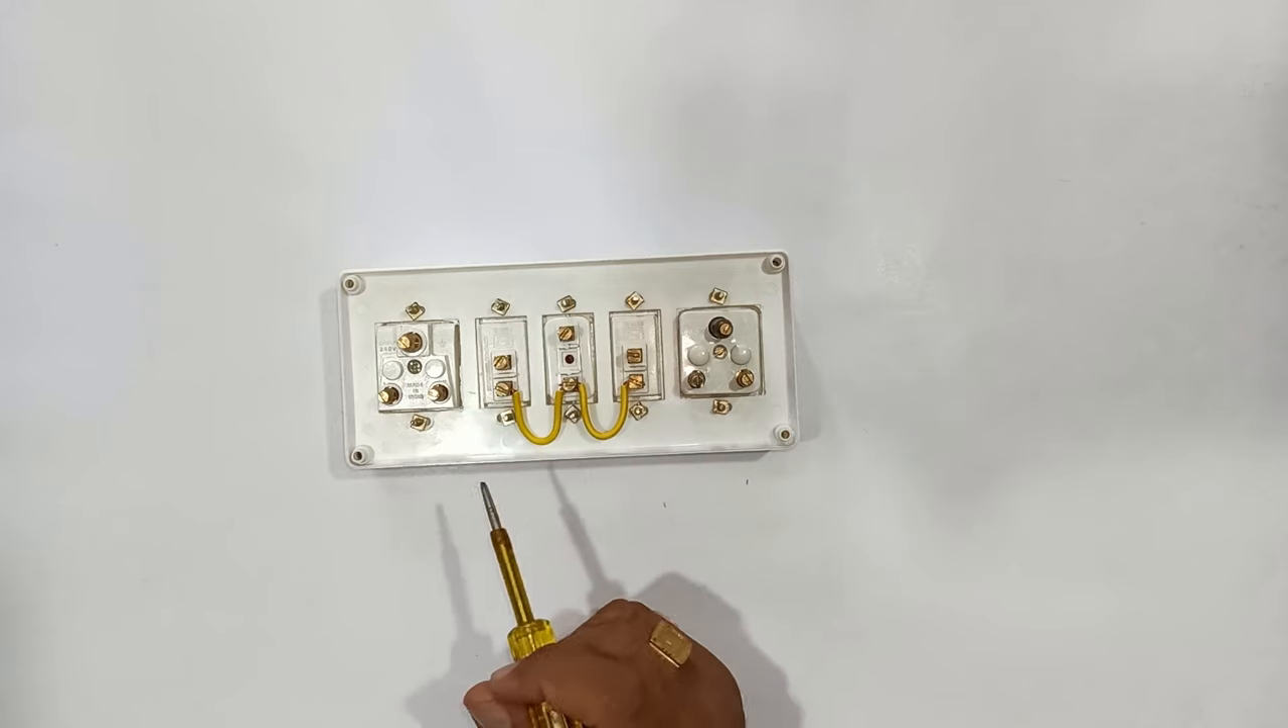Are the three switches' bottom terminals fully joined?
Yes.